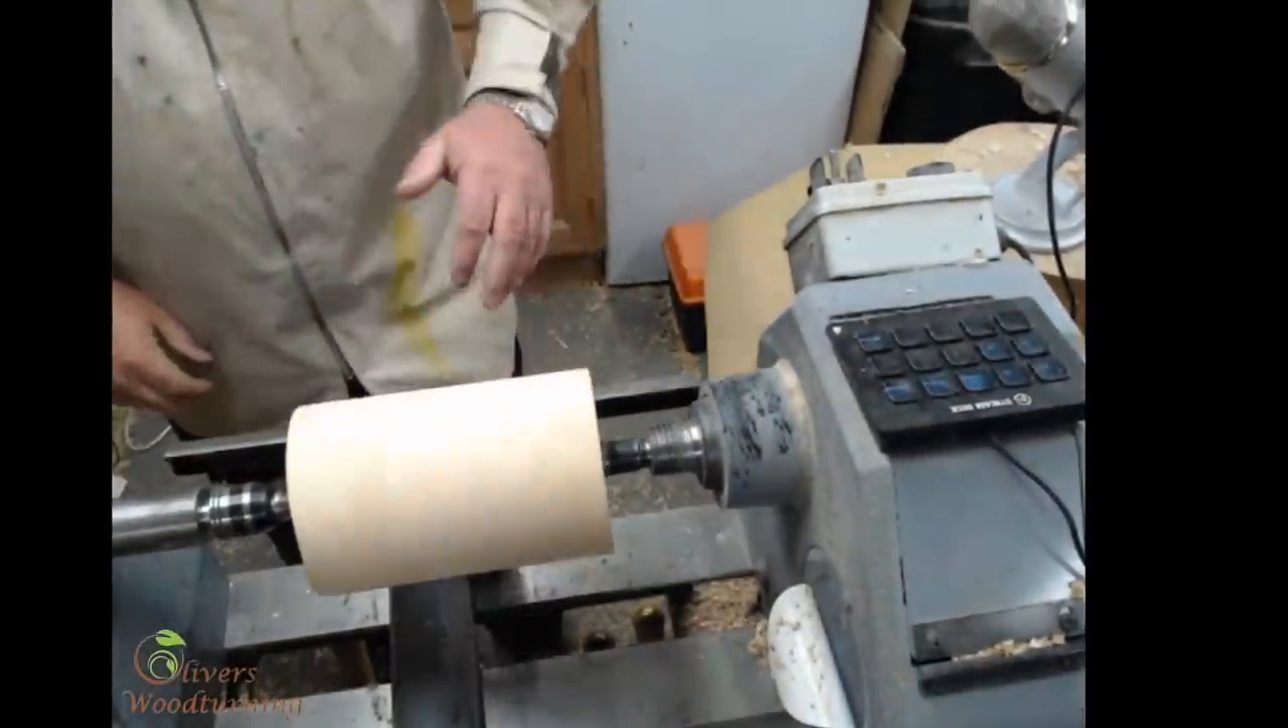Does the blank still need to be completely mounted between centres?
No.